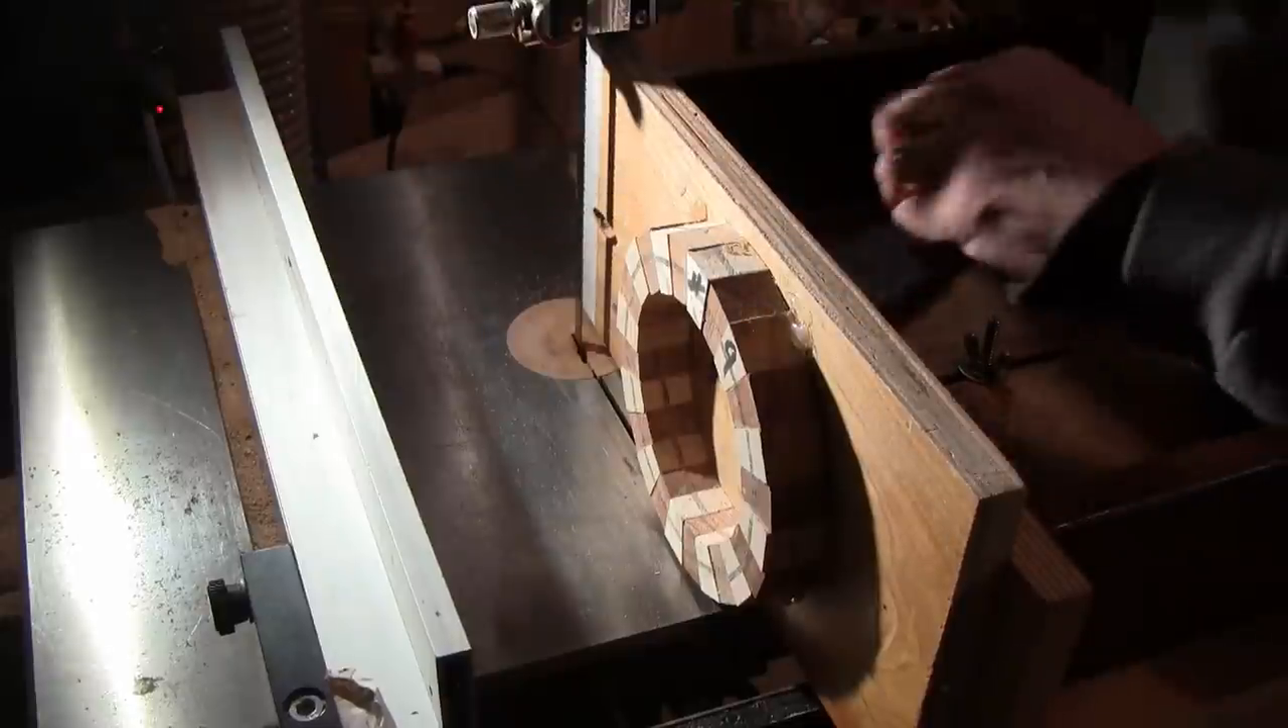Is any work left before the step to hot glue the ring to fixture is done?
No.